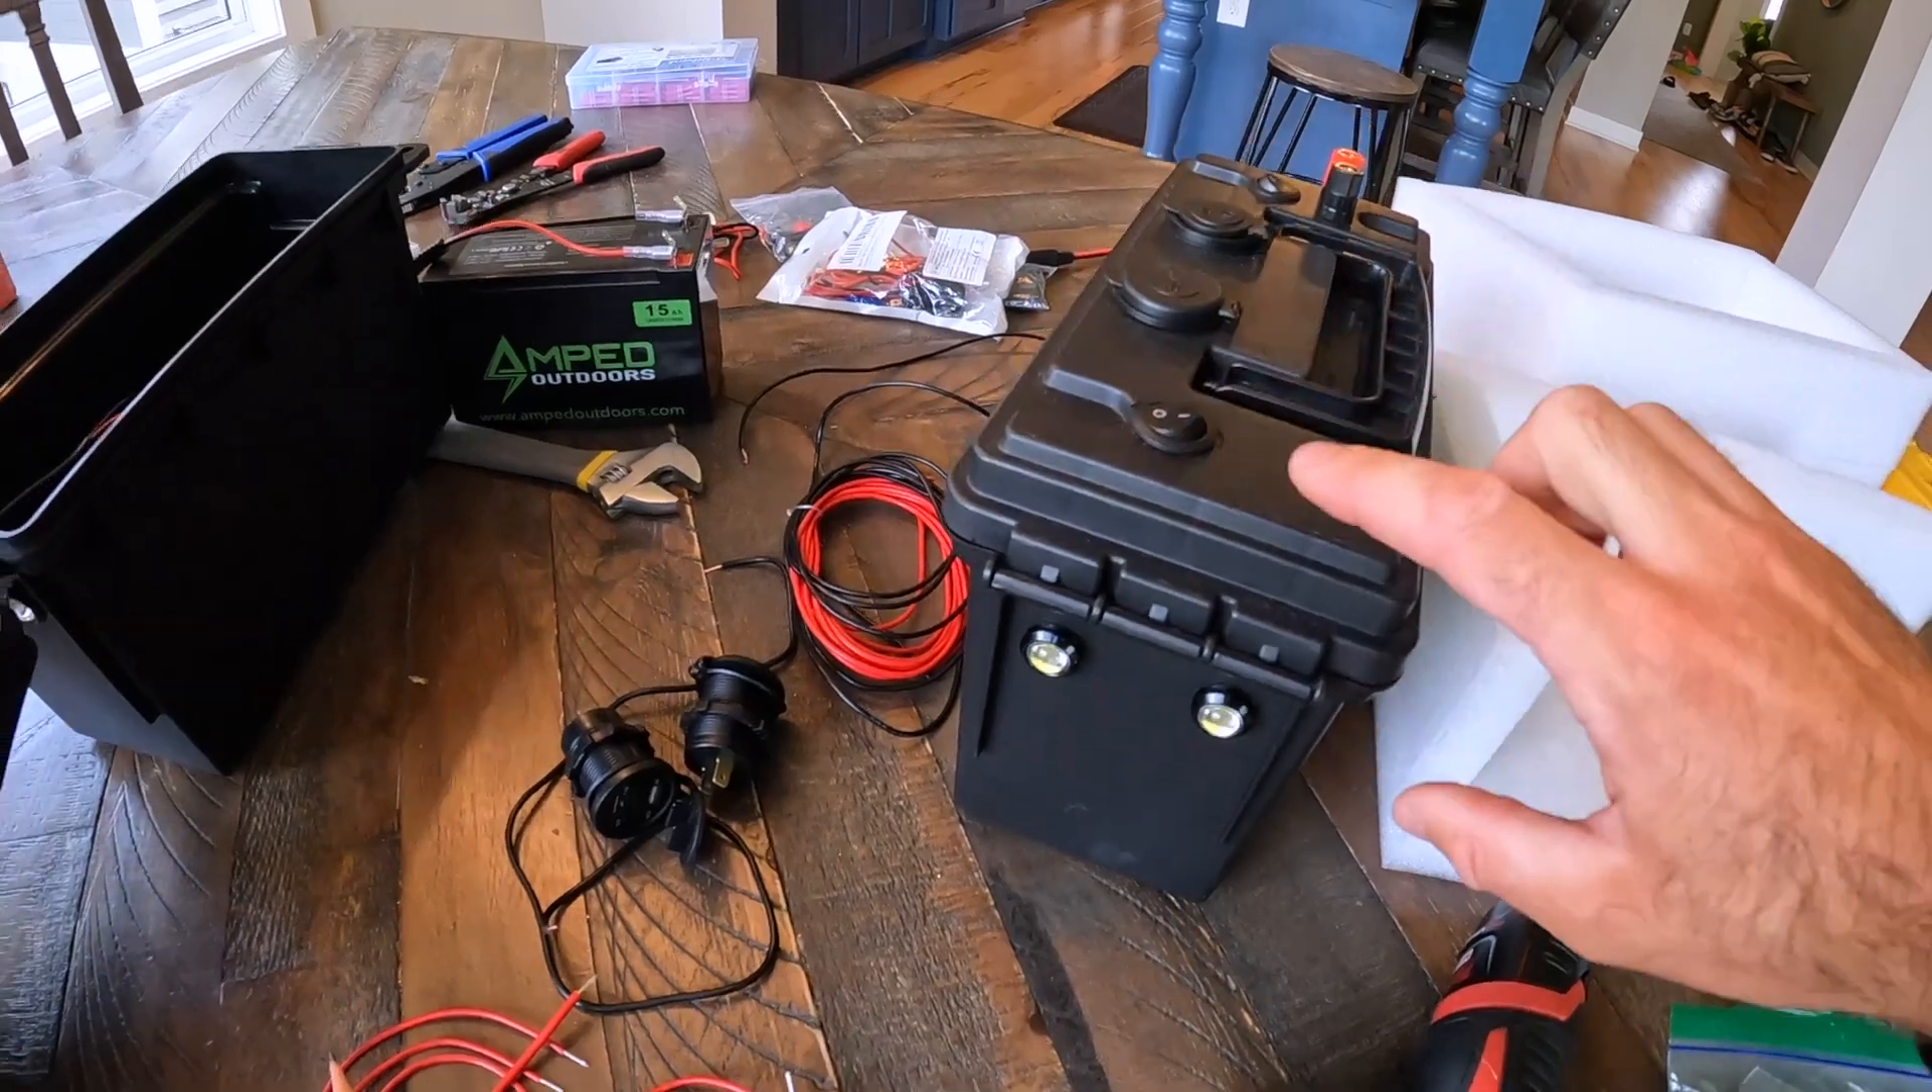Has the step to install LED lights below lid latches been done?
Yes.